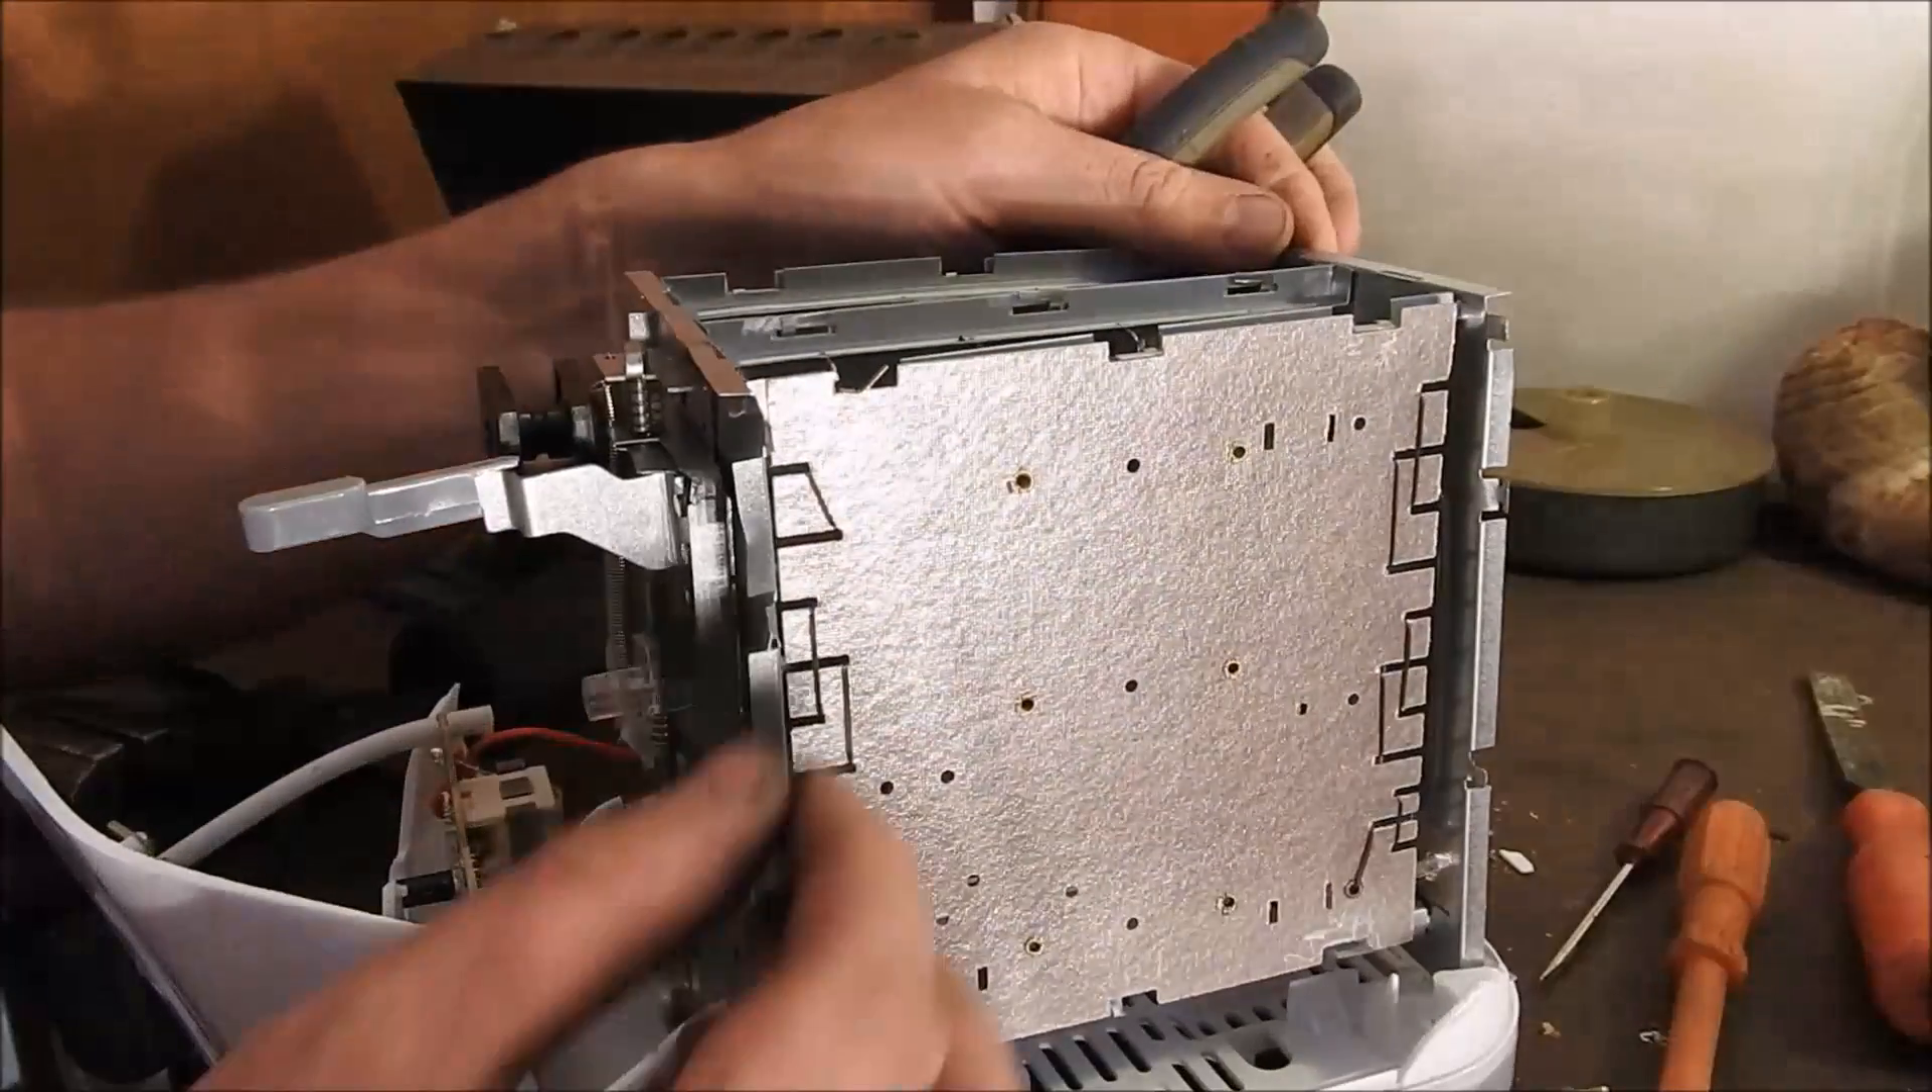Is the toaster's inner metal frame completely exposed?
Yes.